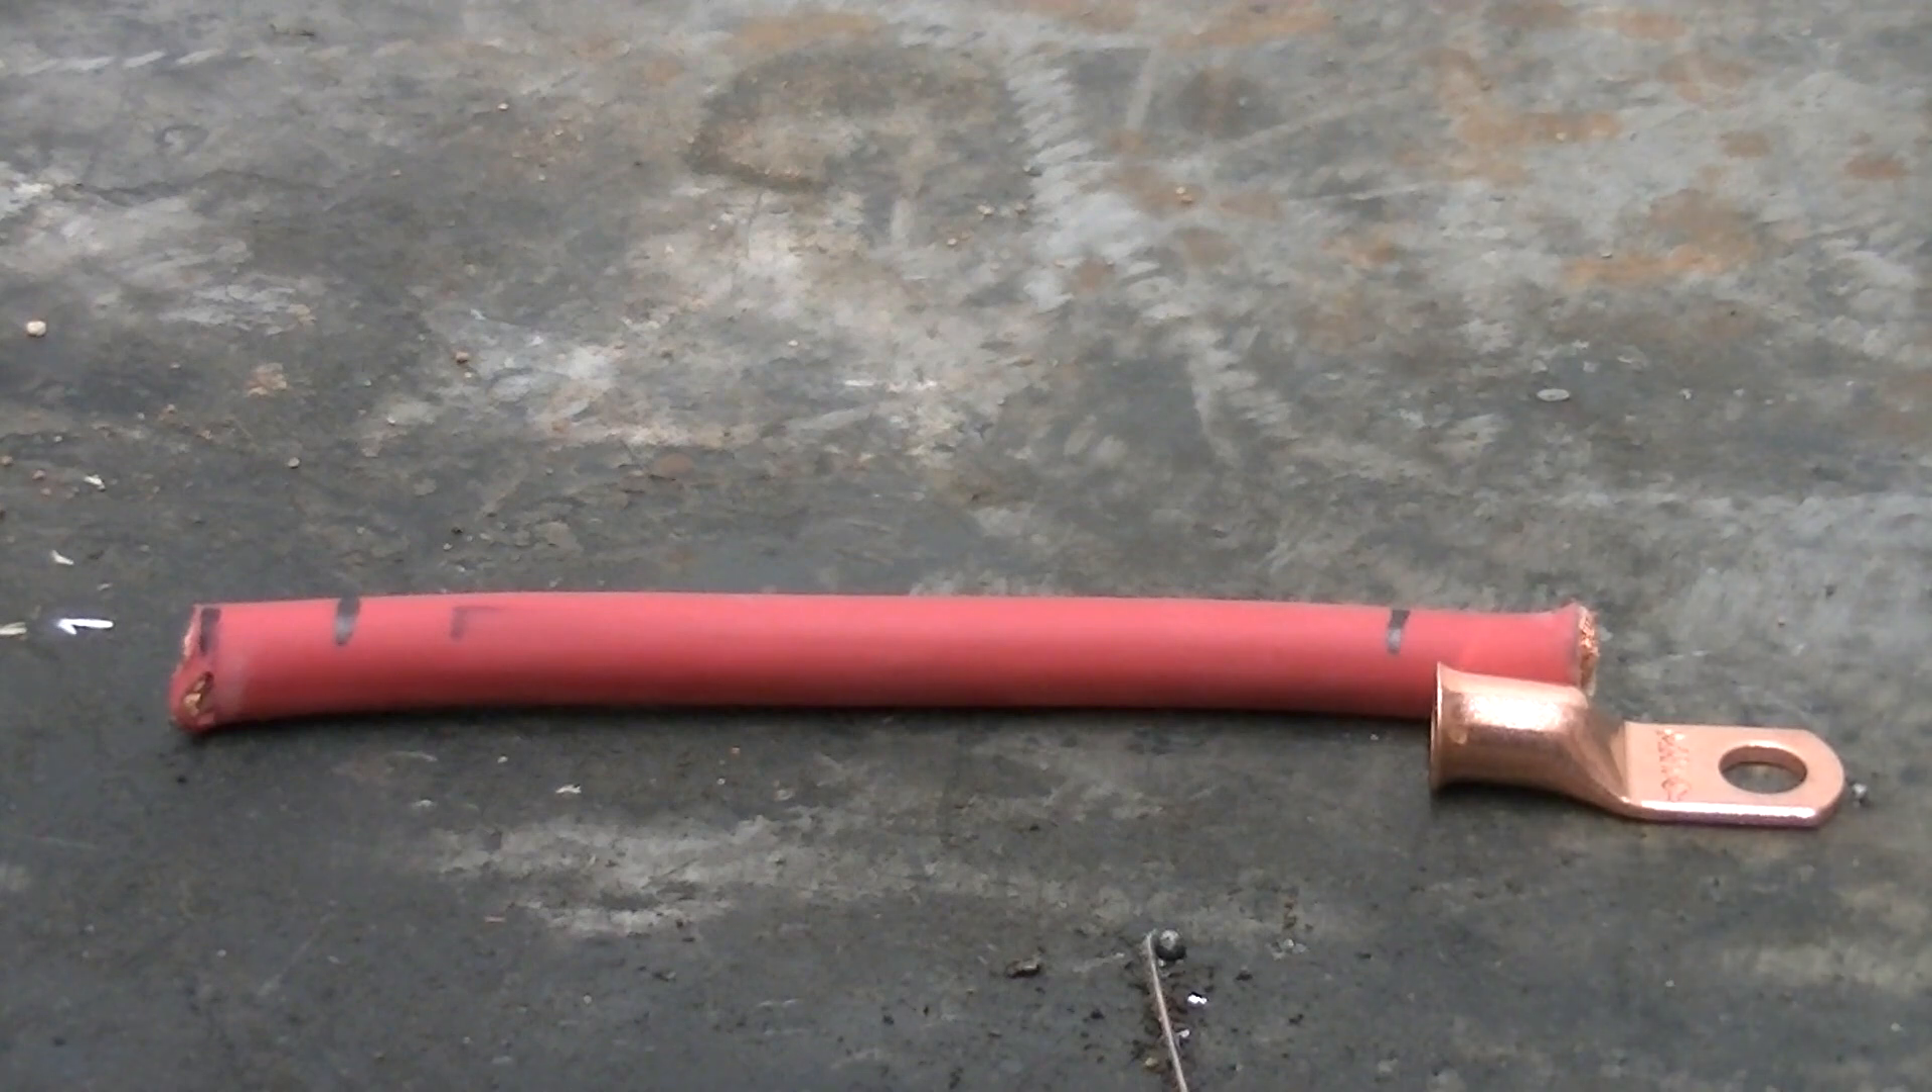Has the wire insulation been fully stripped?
No.